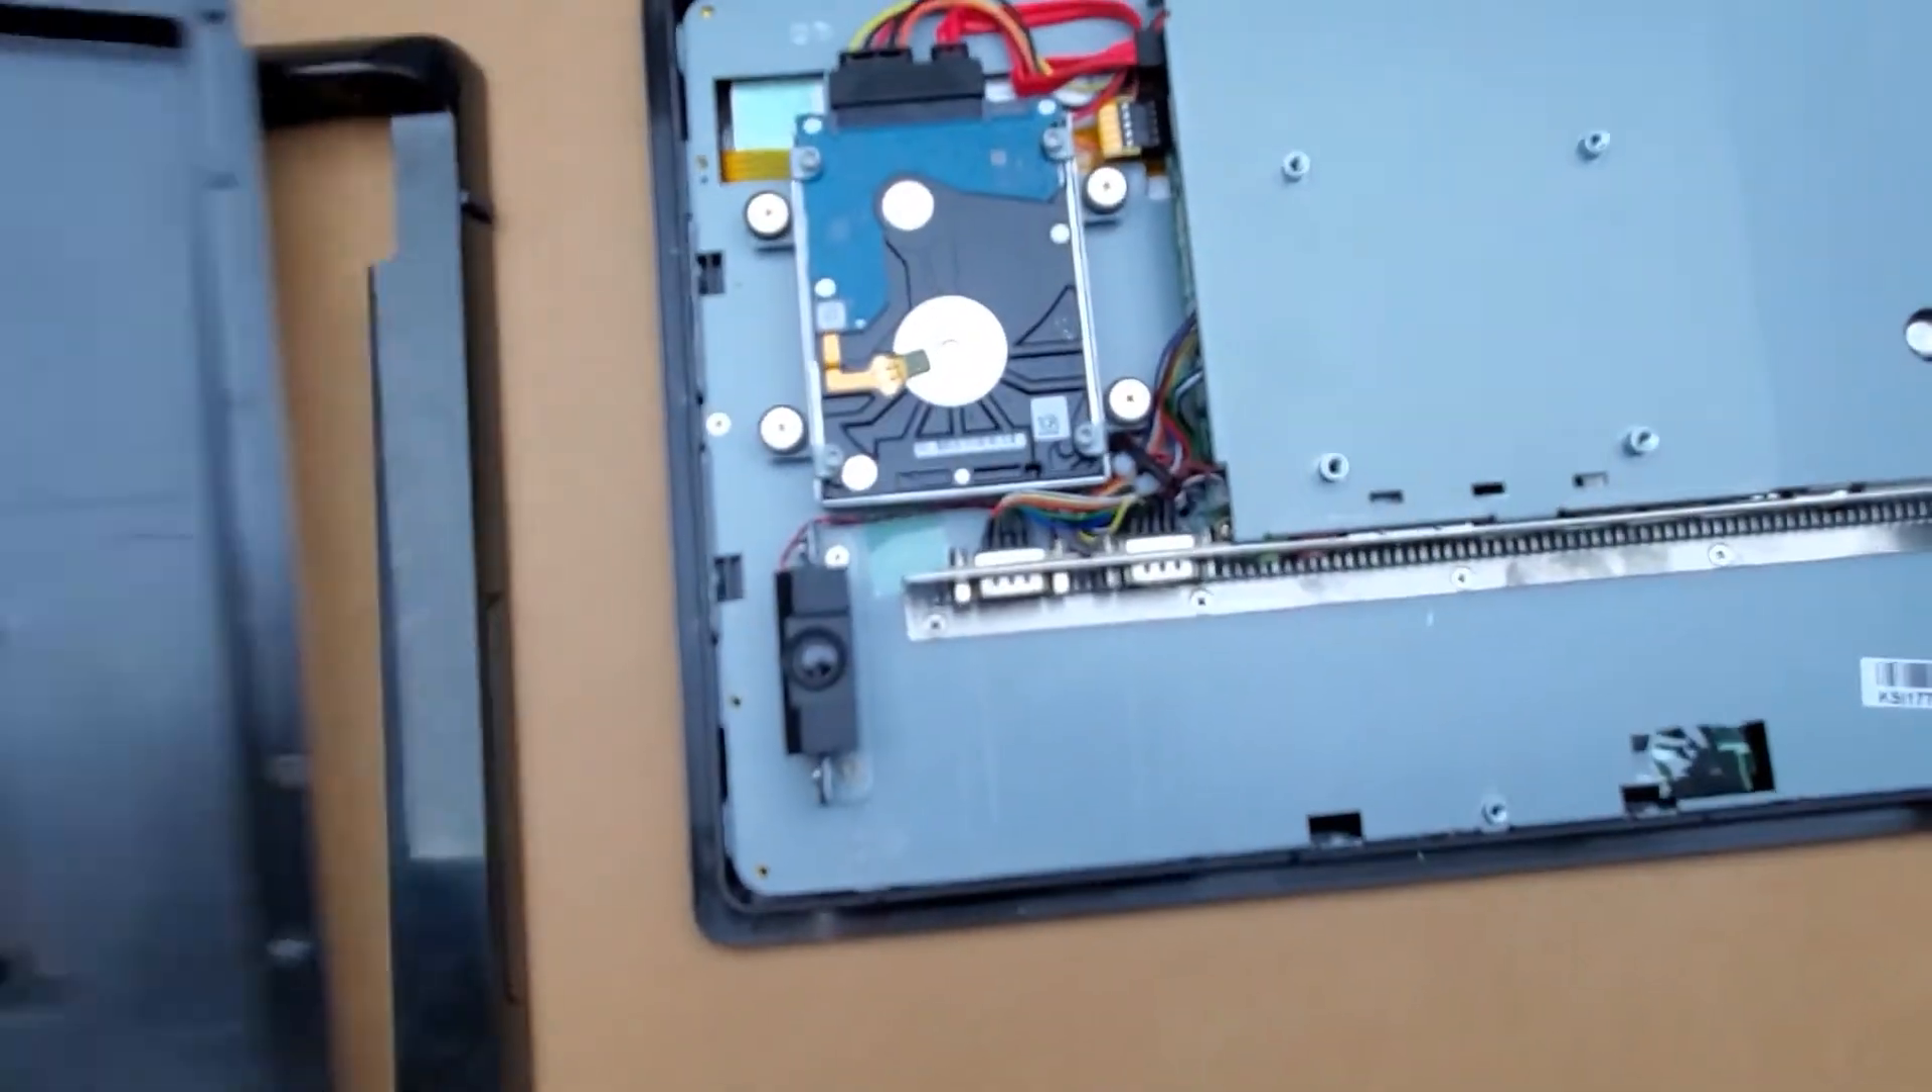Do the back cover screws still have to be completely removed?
No.